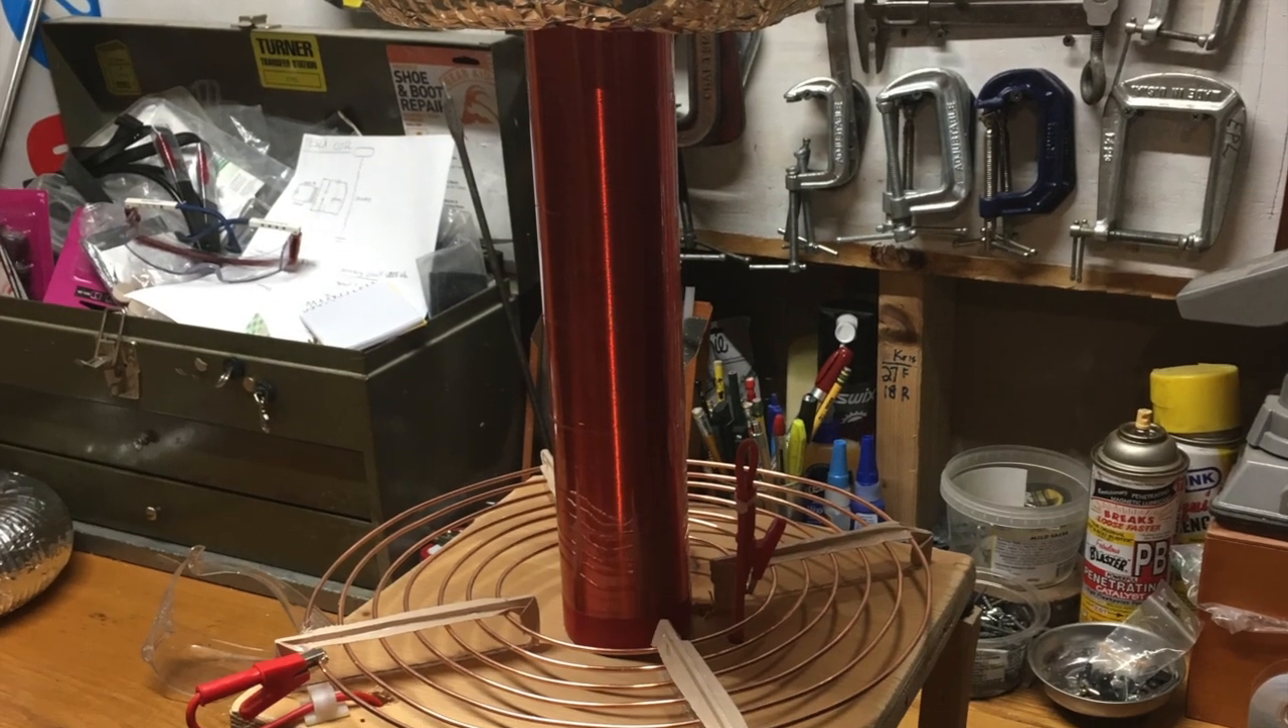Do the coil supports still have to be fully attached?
No.